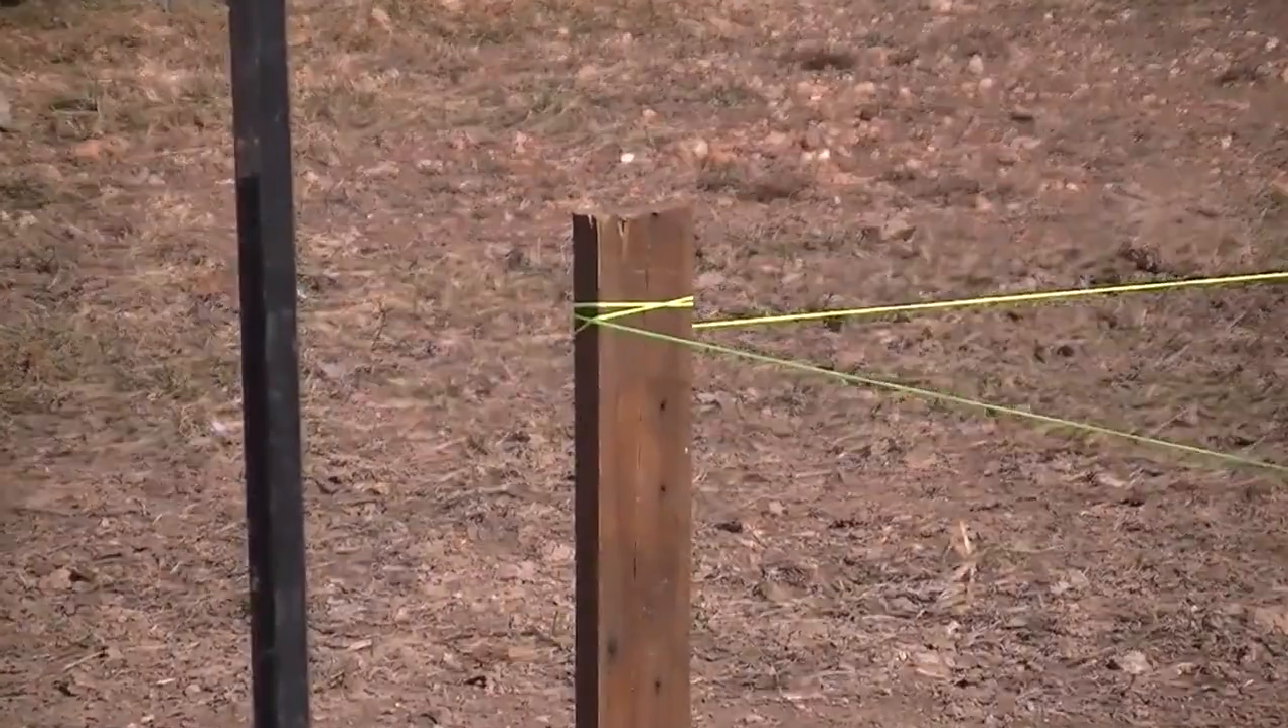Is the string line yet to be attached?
No.